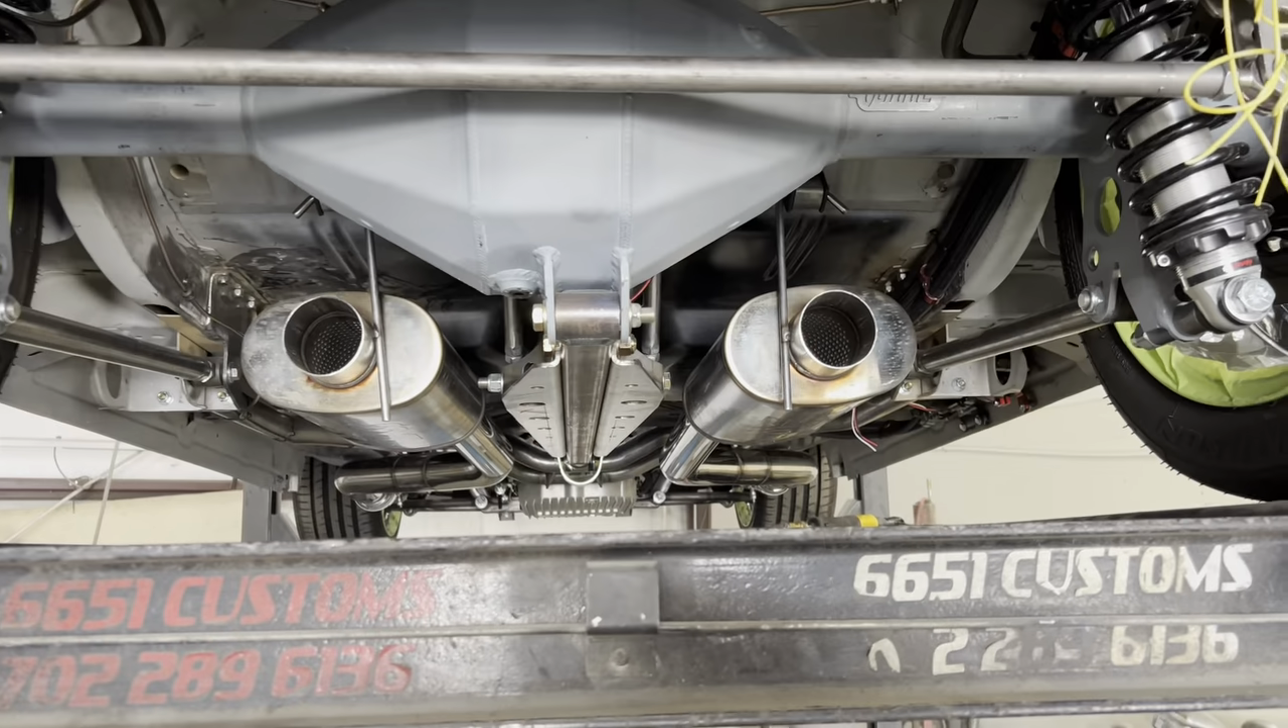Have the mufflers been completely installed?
Yes.